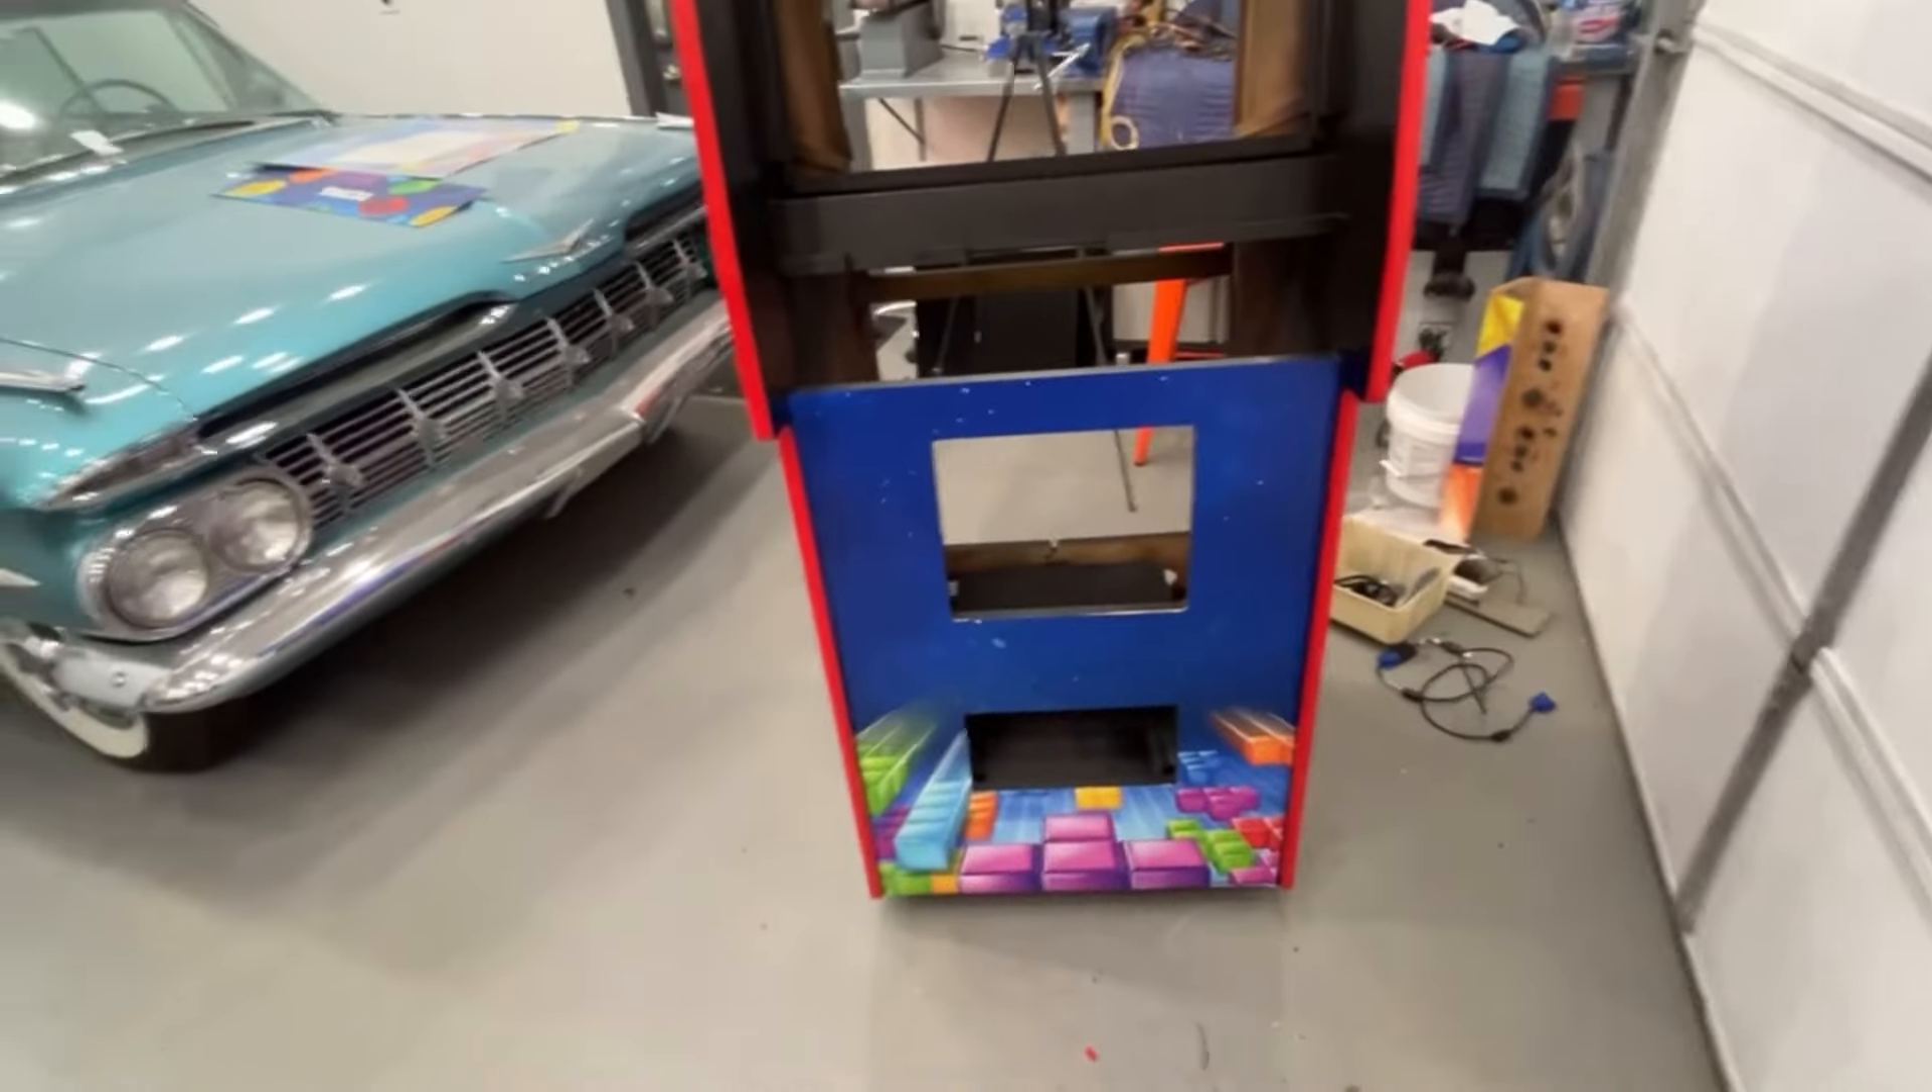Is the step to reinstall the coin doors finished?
No.